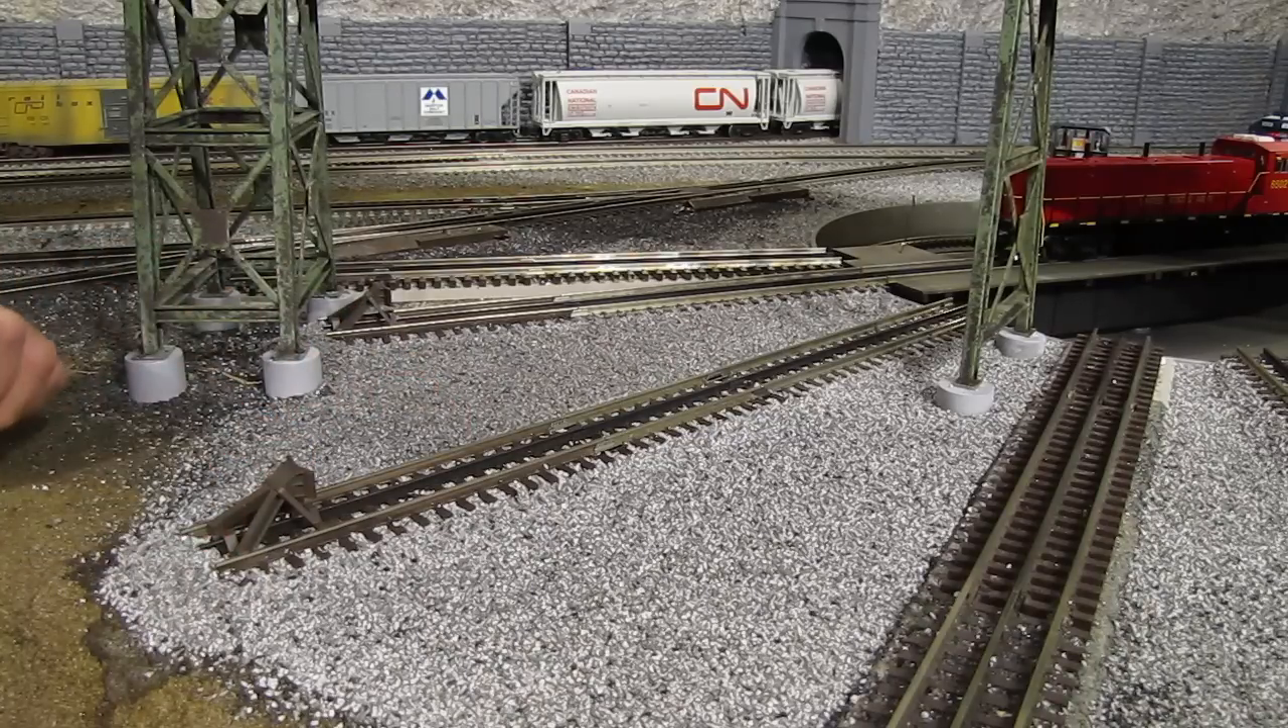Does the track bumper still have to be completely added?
No.